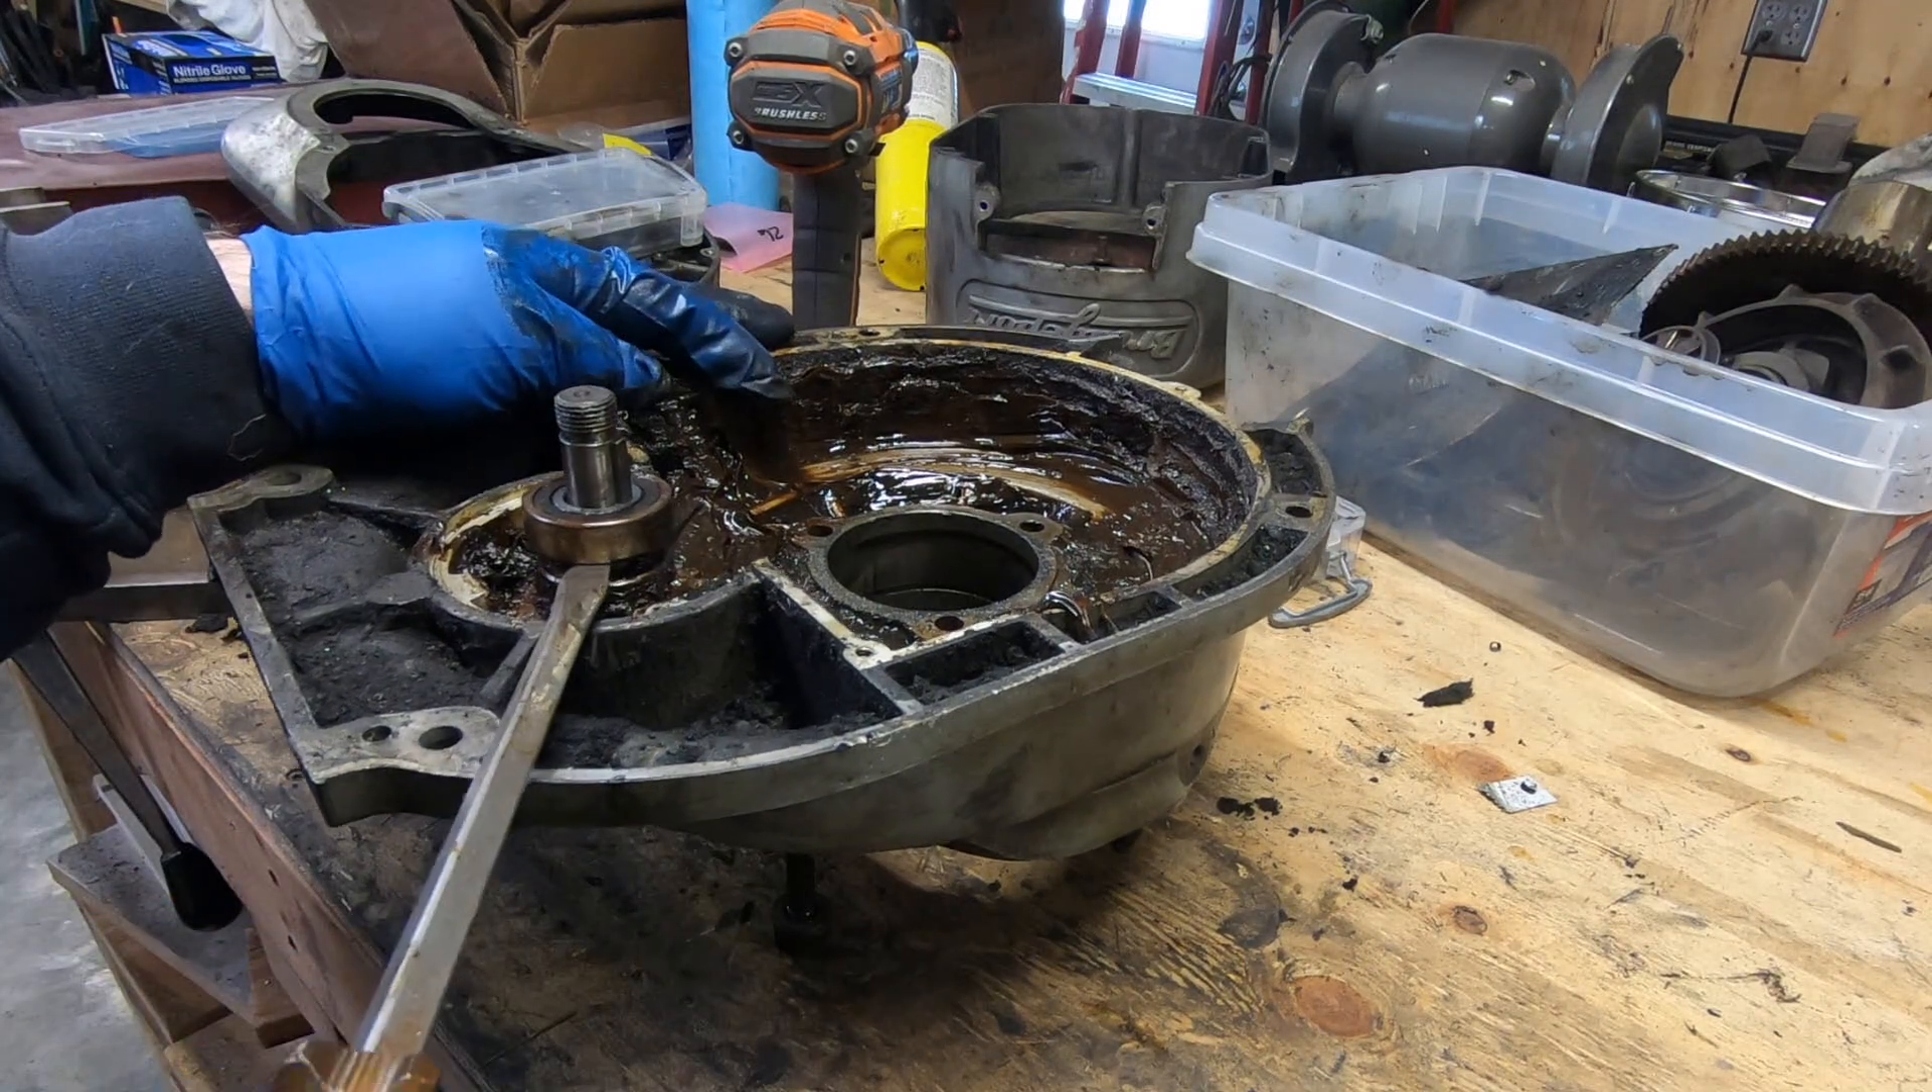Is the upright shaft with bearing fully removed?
No.